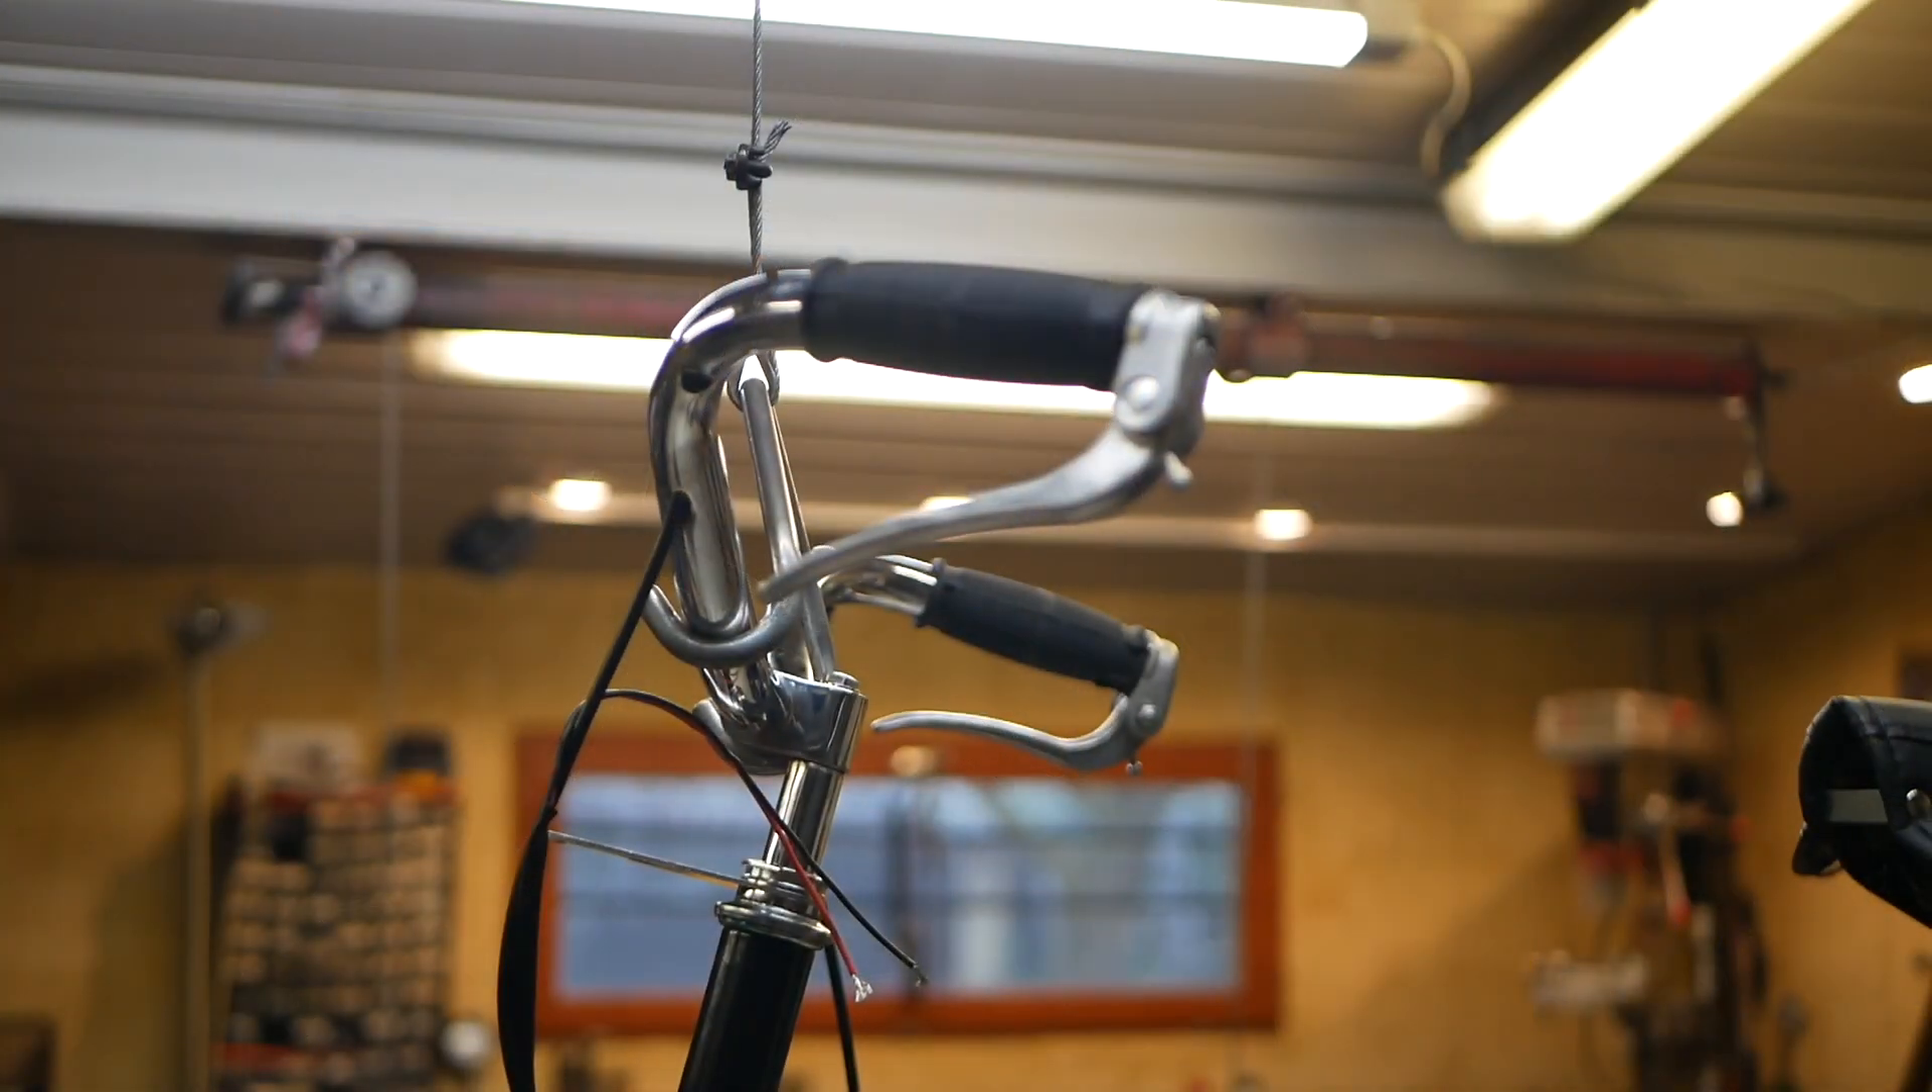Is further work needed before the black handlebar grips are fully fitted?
No.